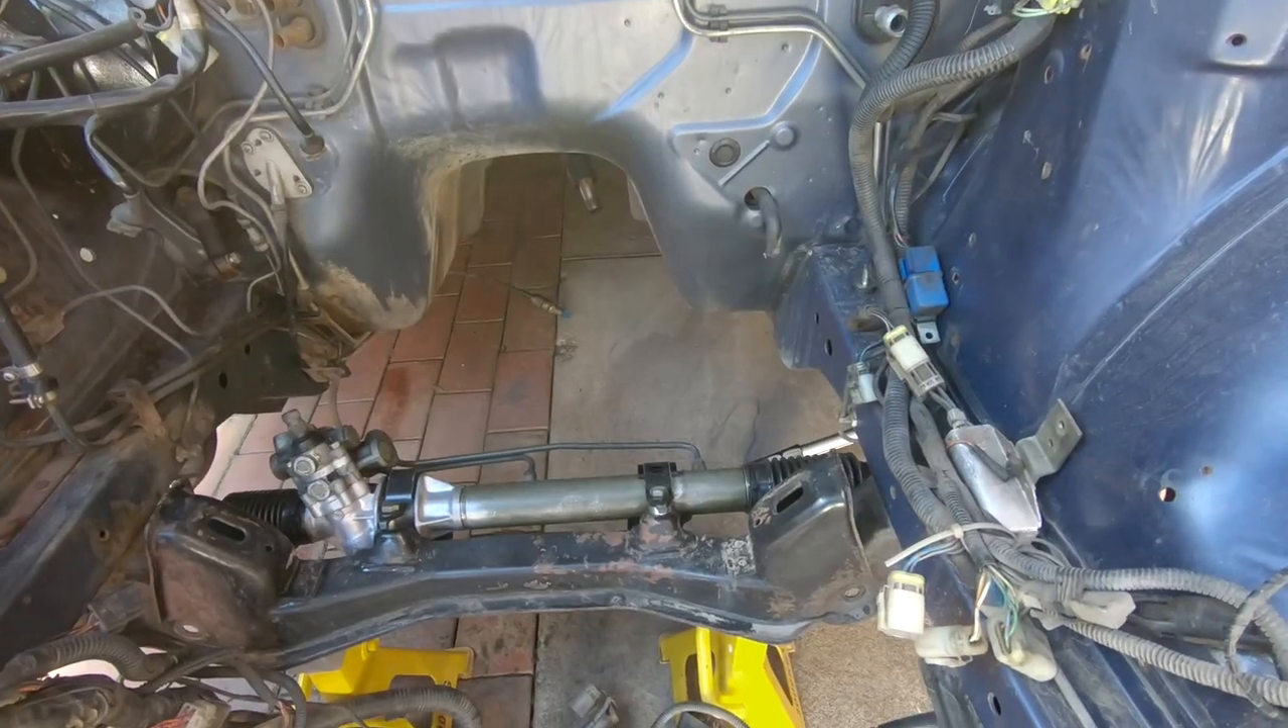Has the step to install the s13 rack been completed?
Yes.